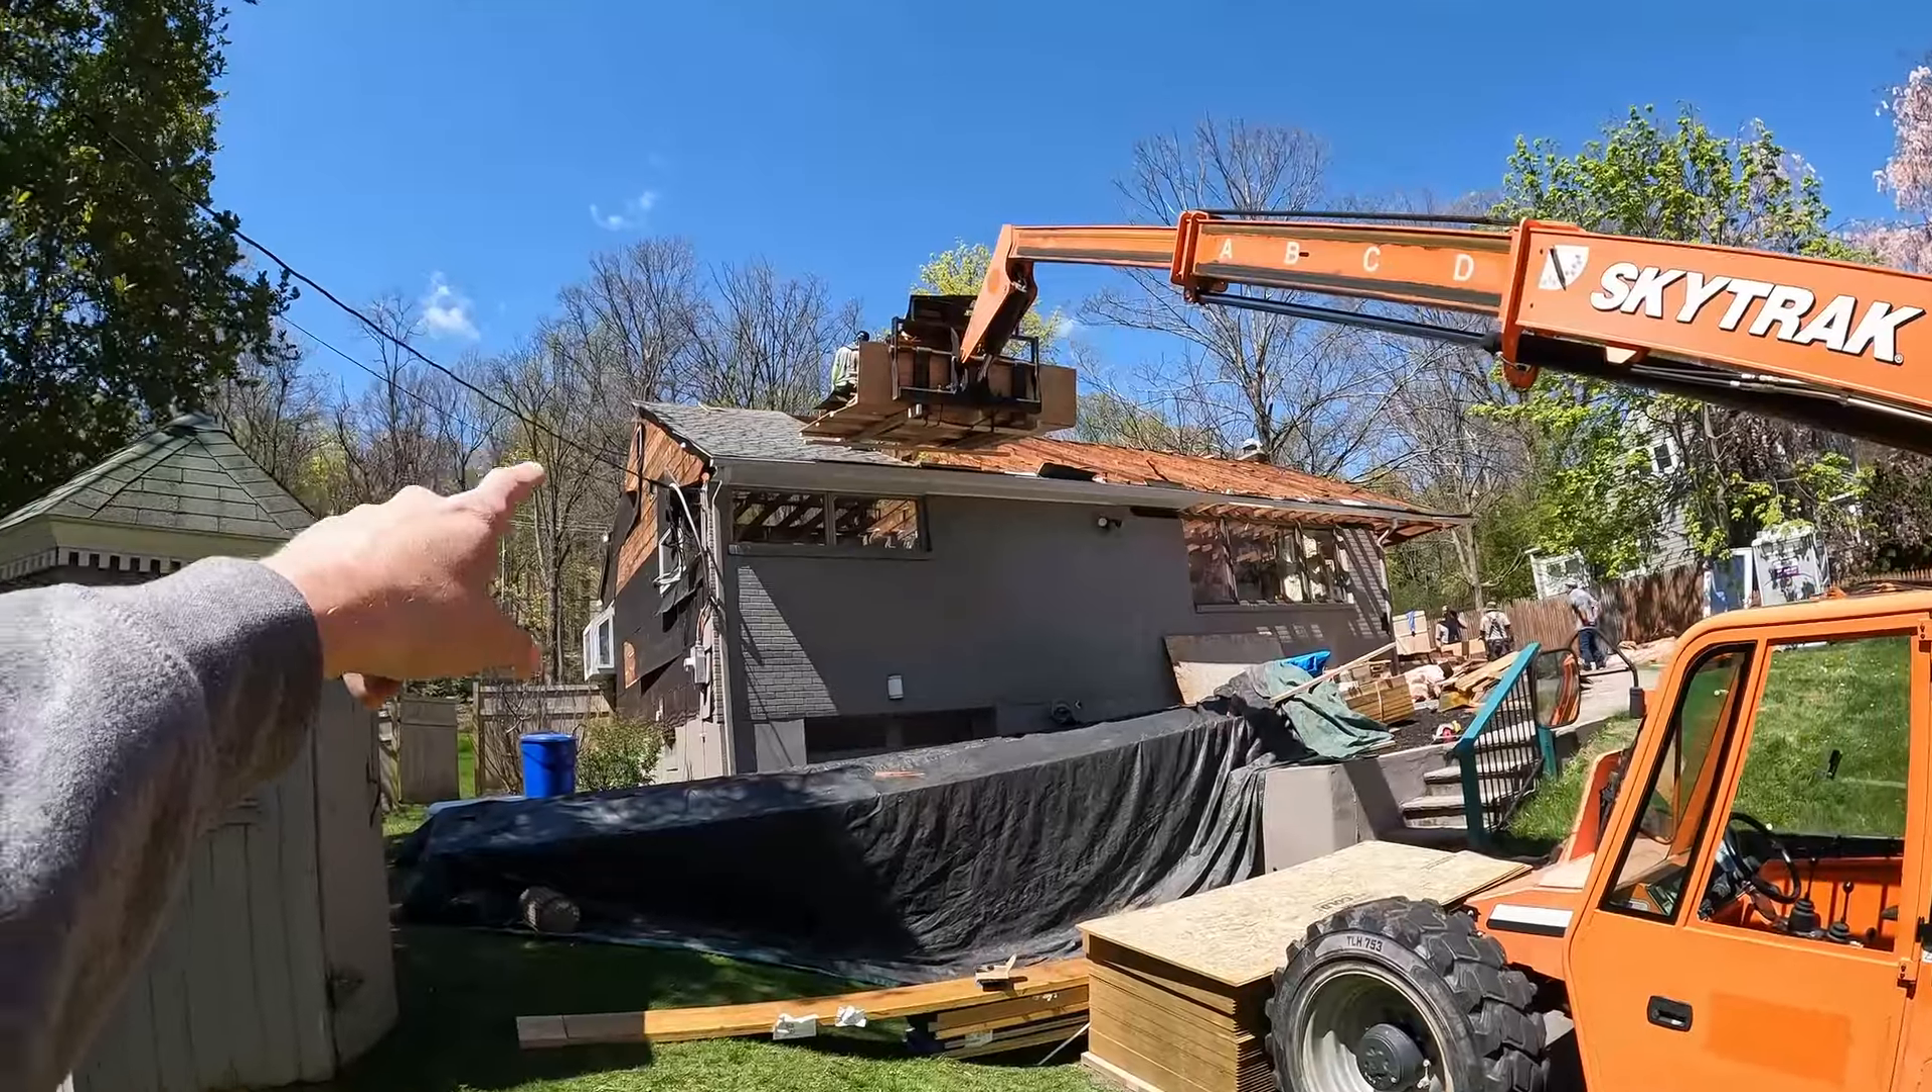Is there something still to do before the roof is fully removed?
Yes.